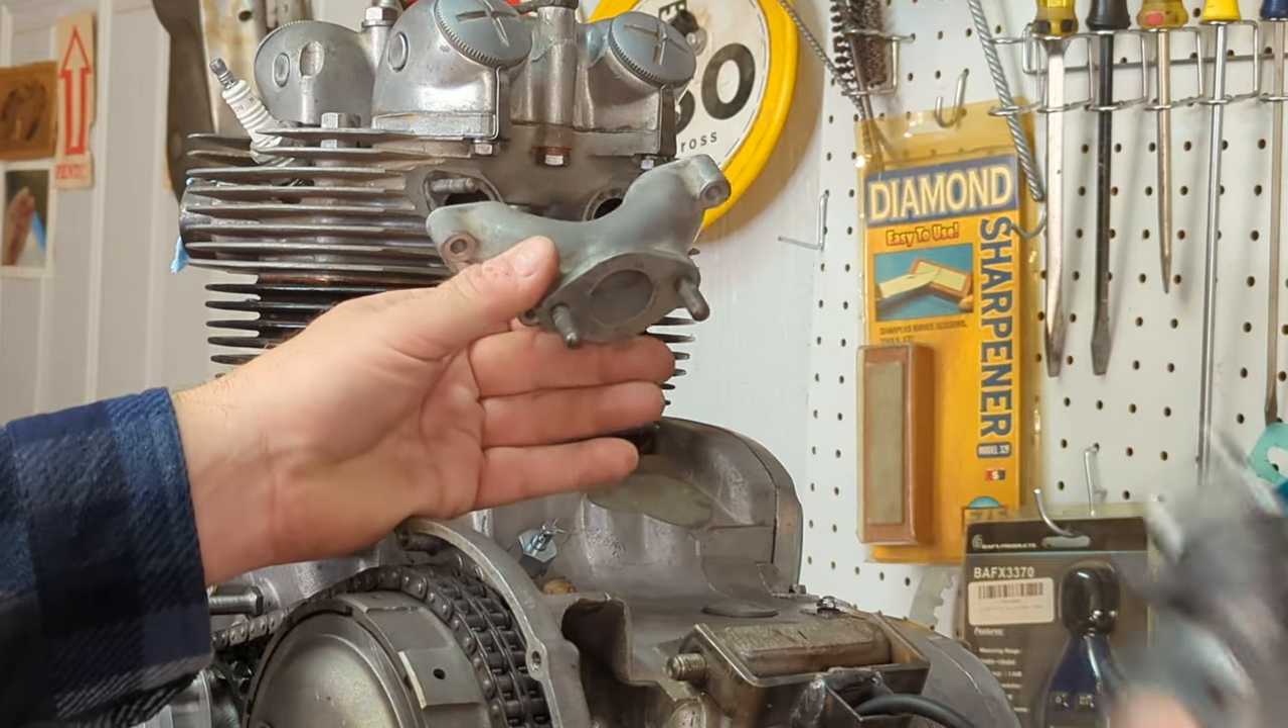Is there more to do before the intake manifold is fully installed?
Yes.